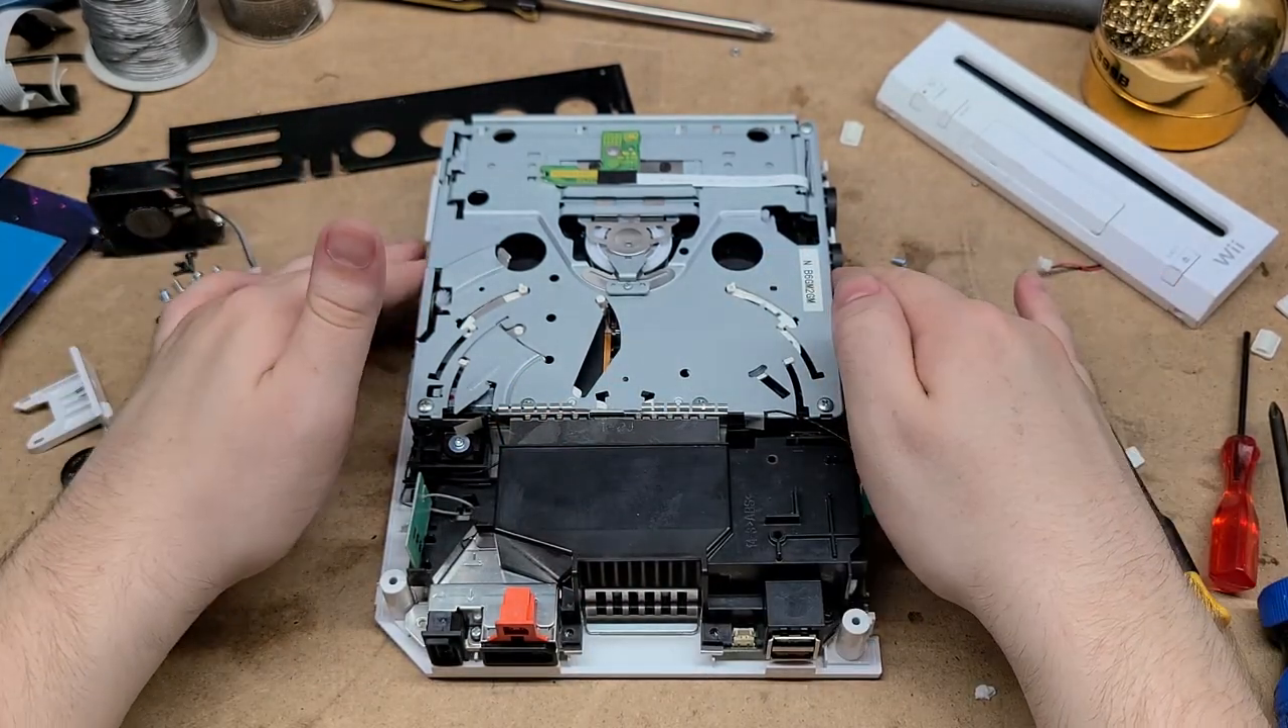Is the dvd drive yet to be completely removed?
Yes.